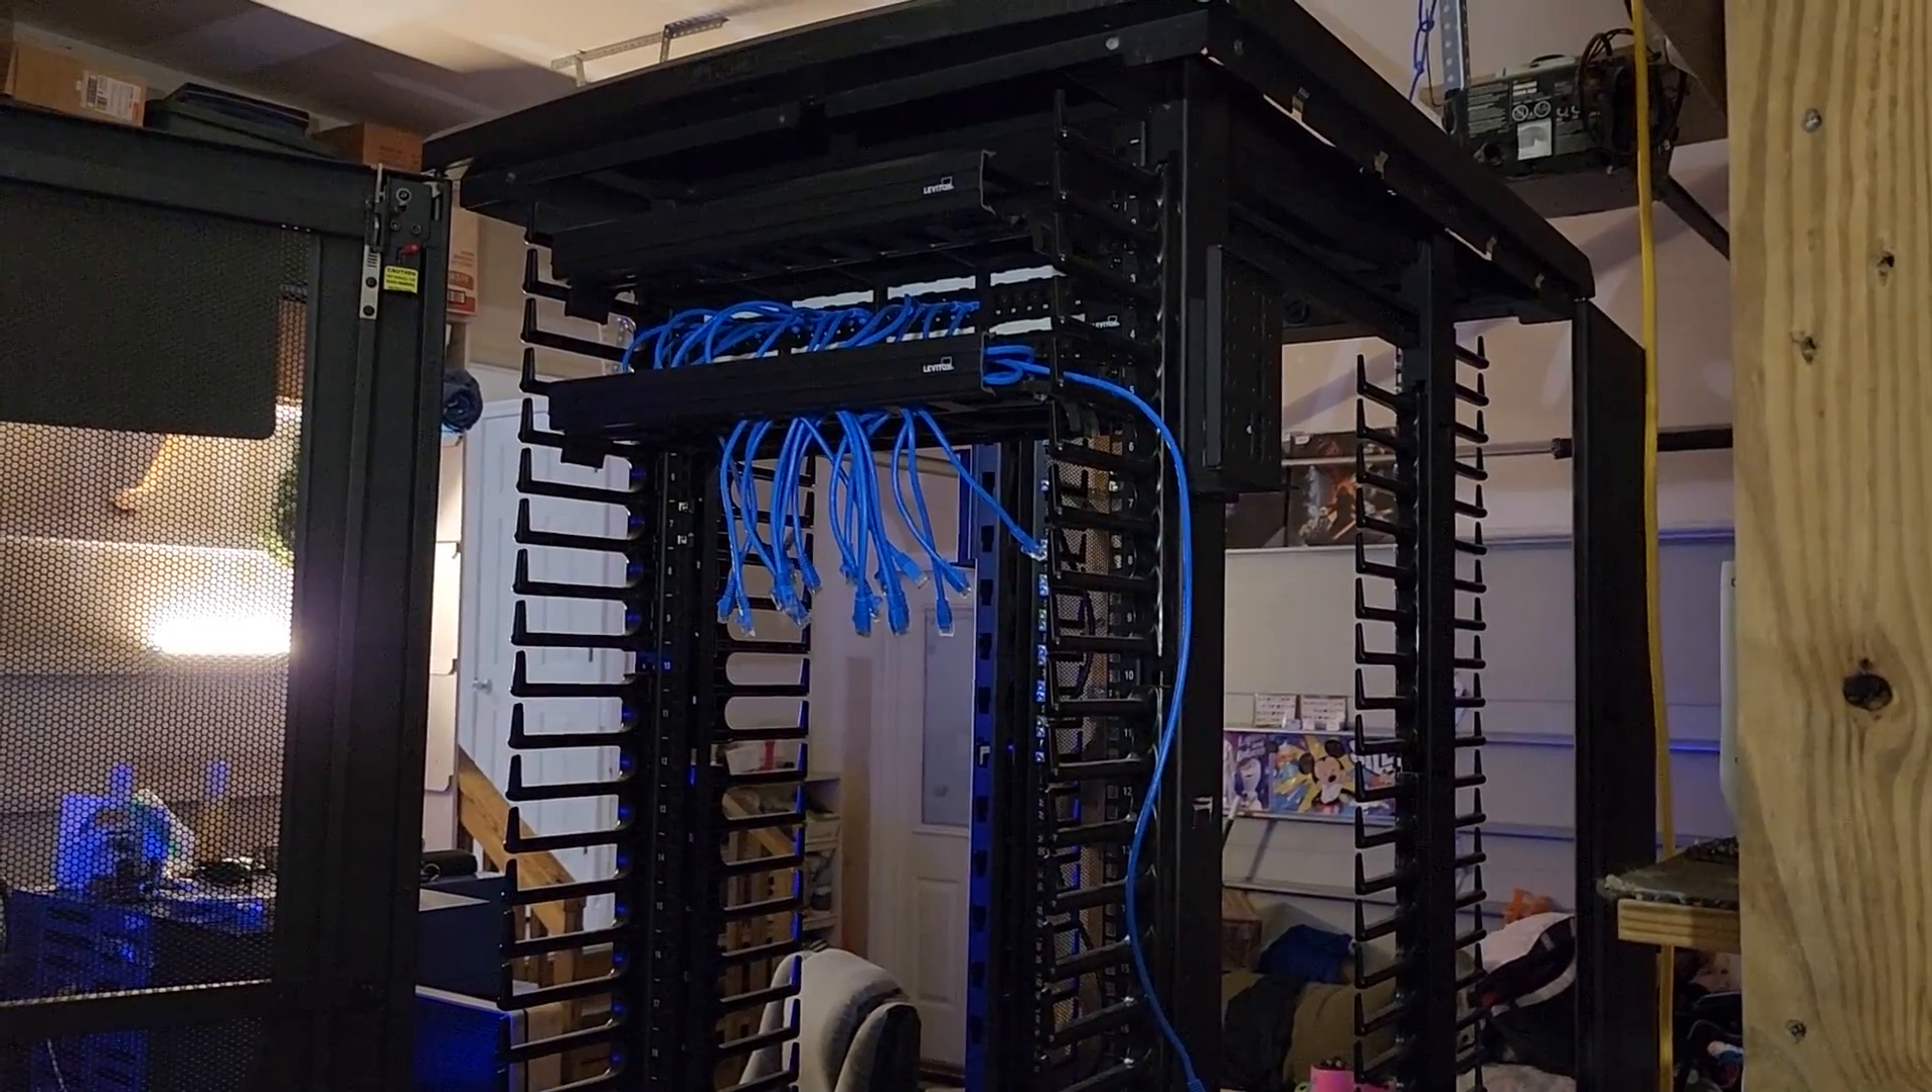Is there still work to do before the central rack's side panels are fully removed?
No.